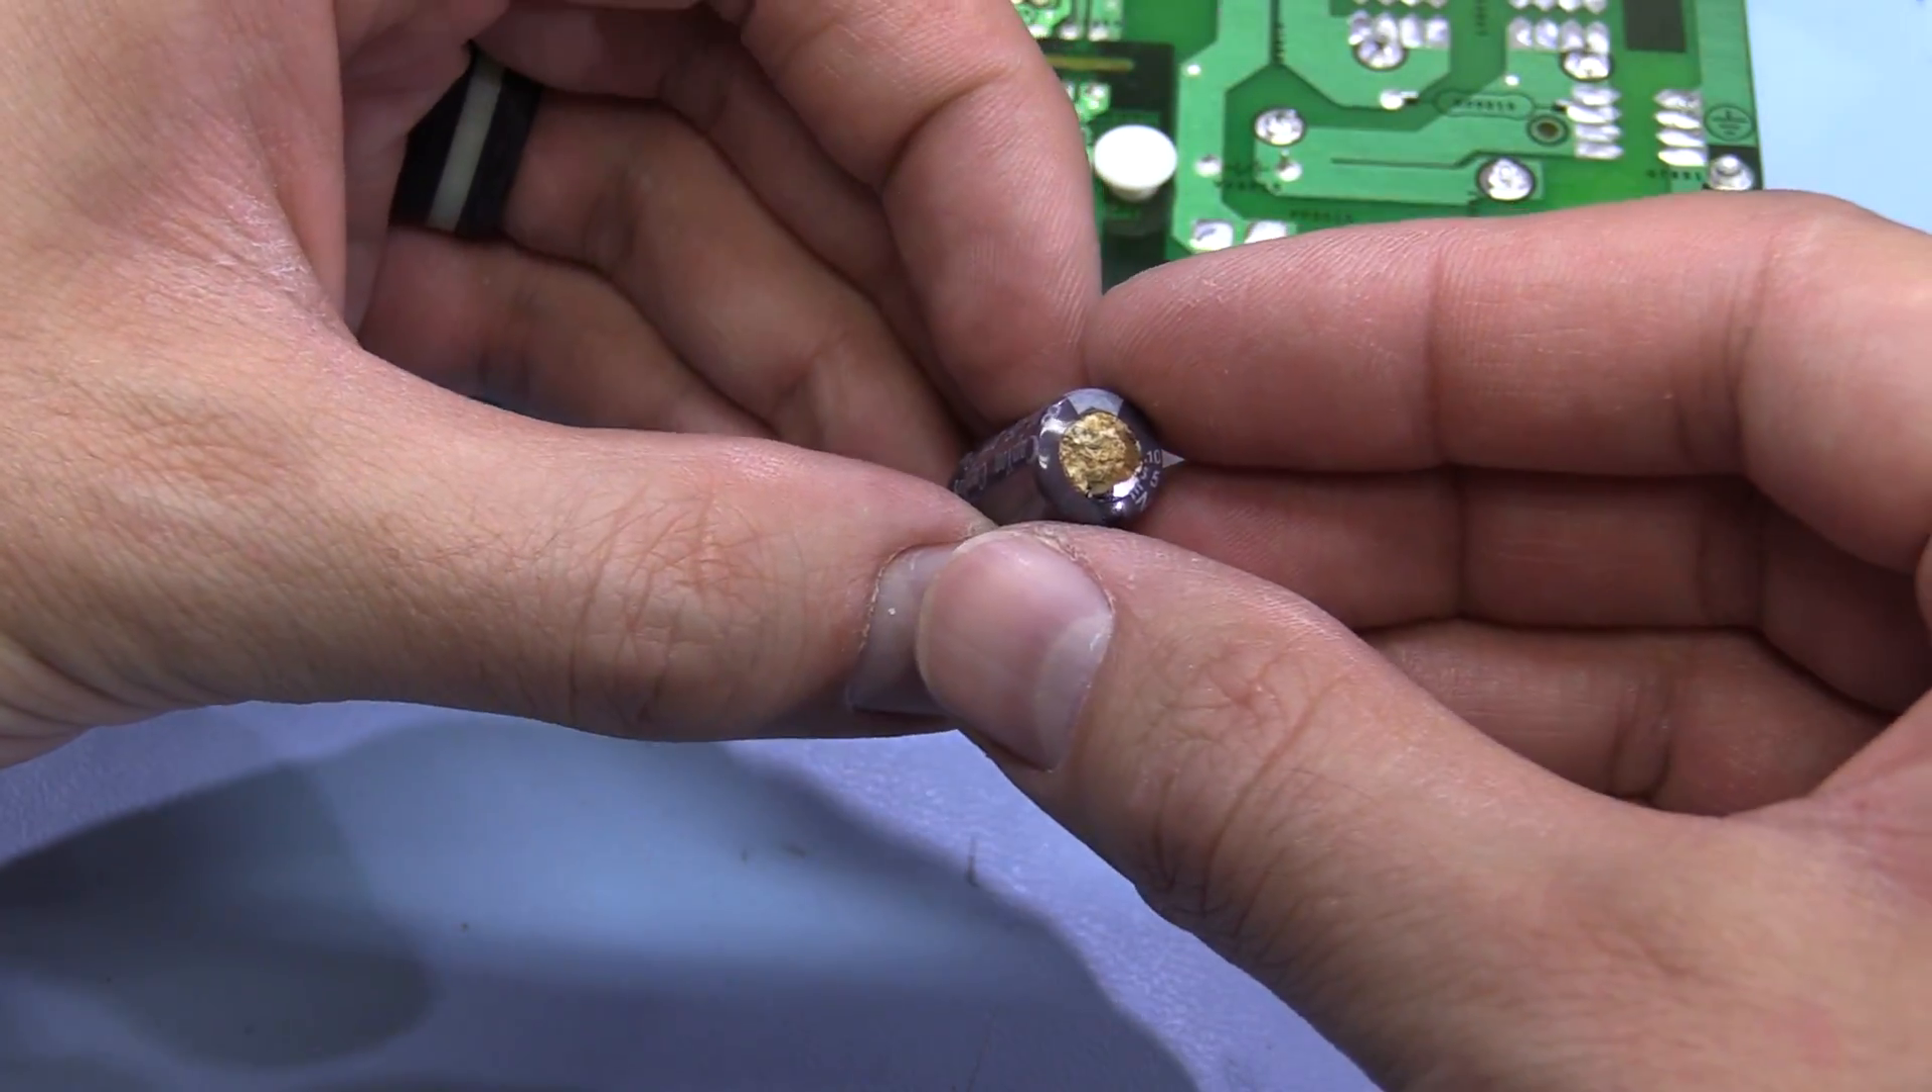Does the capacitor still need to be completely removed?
No.